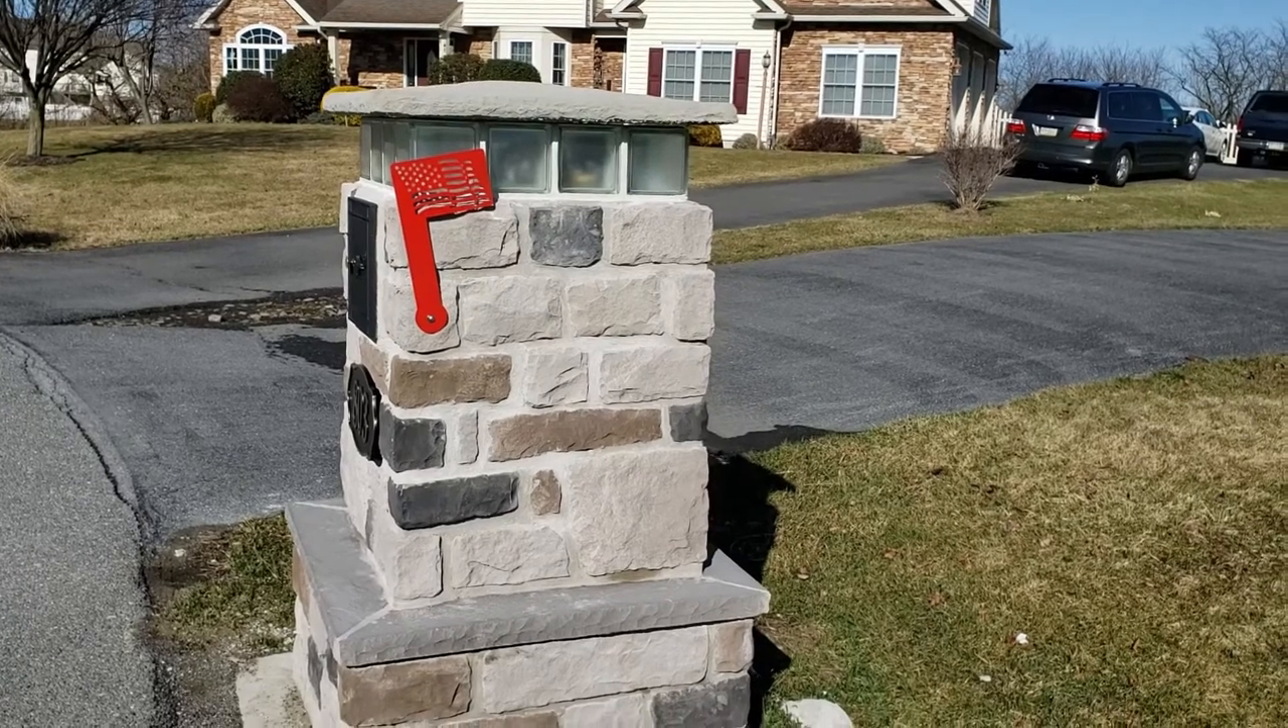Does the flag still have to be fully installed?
No.